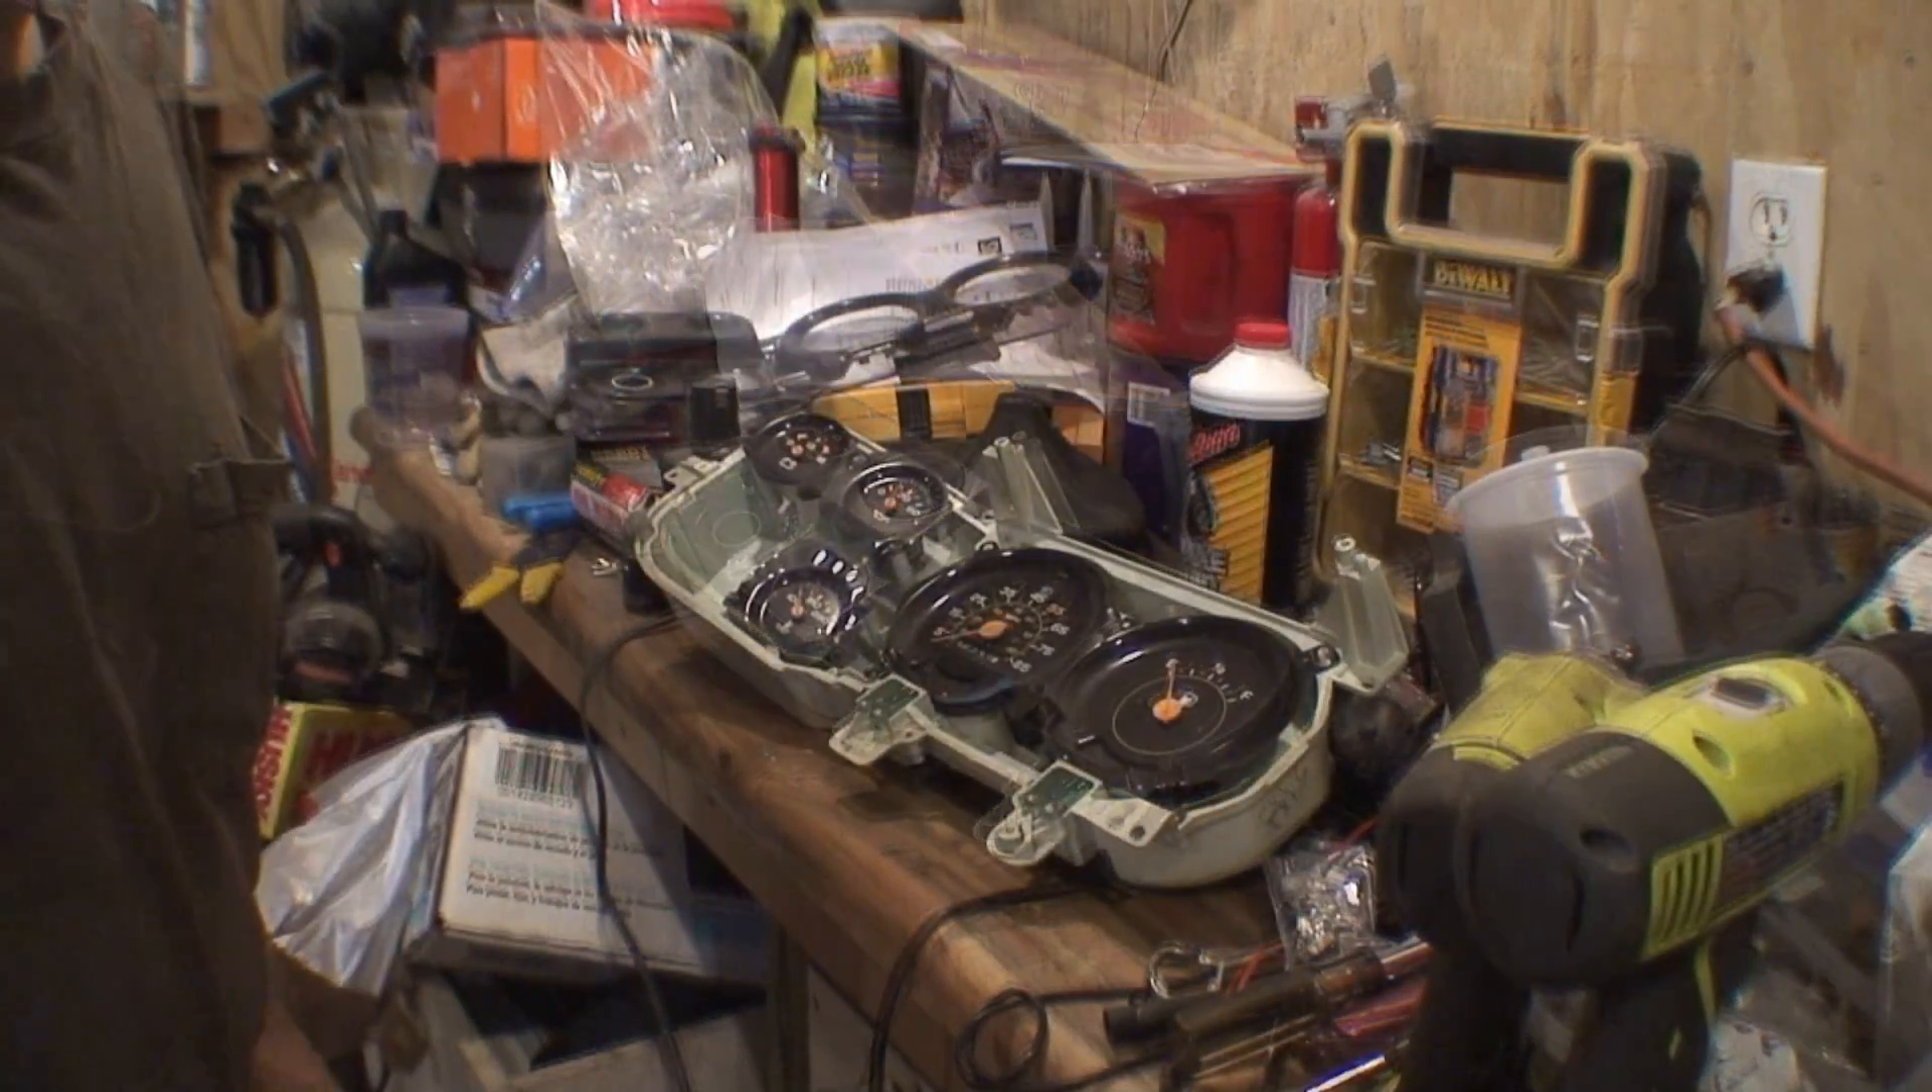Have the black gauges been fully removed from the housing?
No.